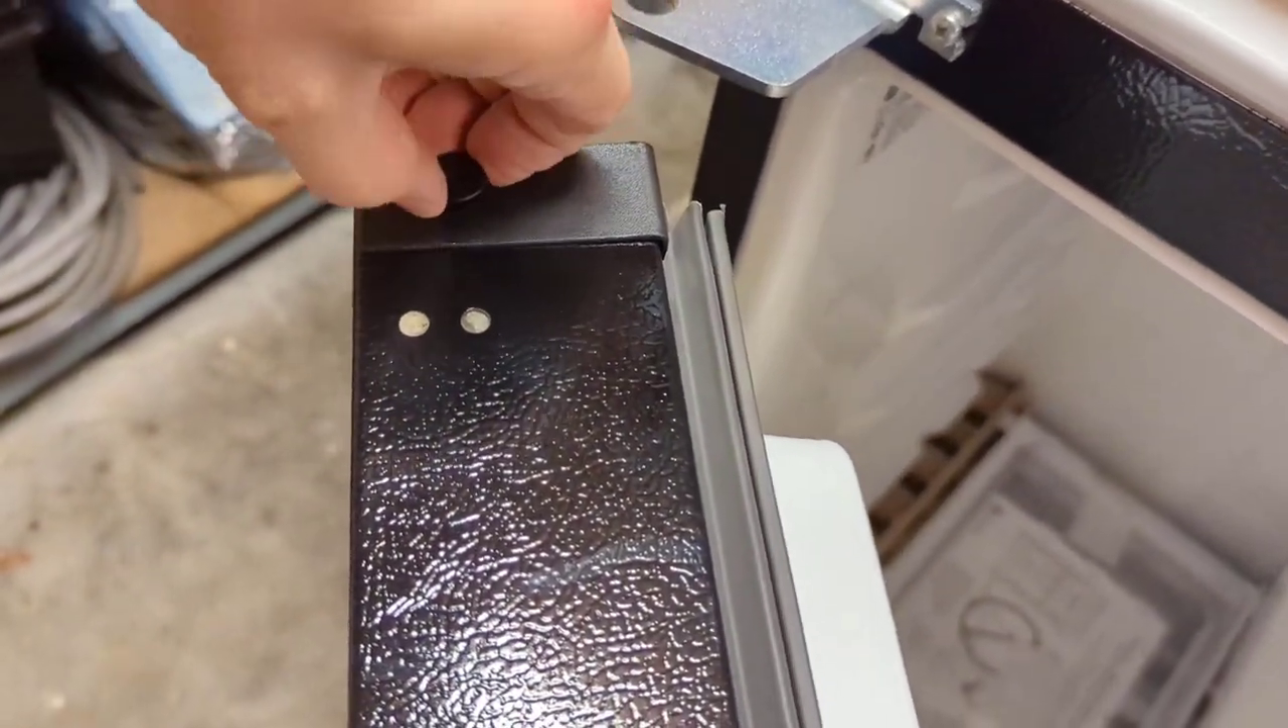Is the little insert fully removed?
No.